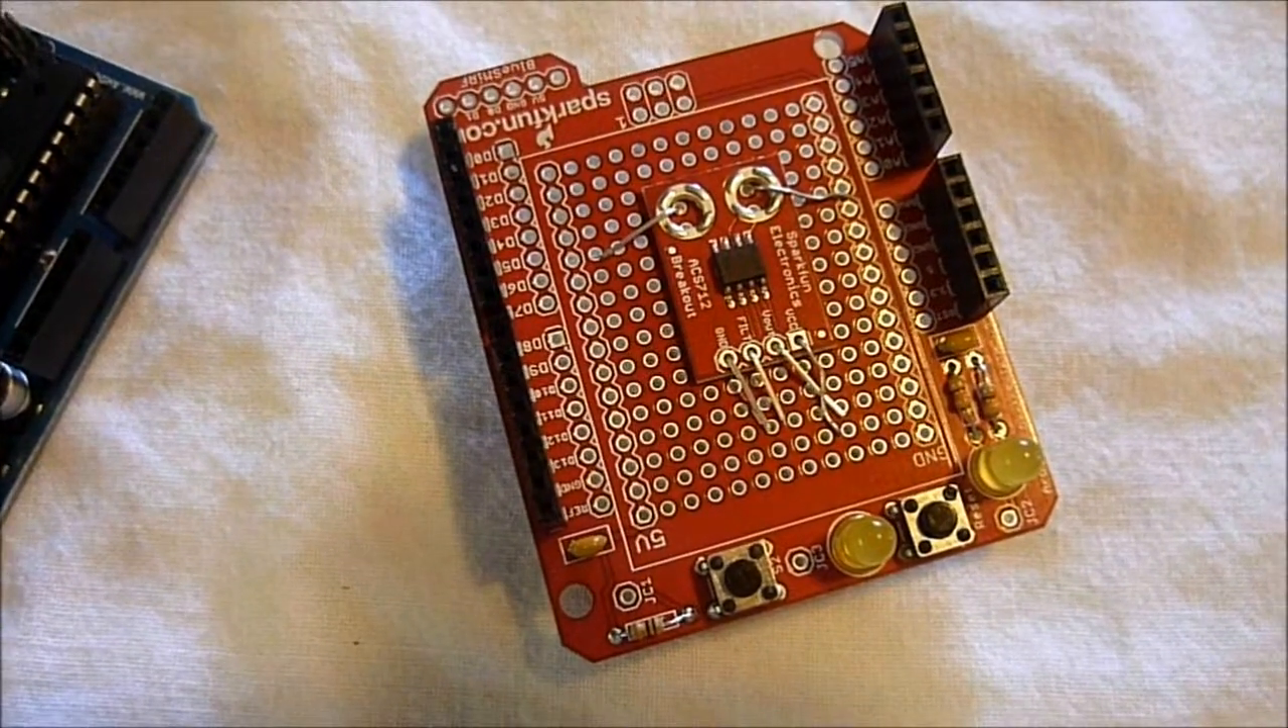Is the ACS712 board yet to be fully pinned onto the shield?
No.